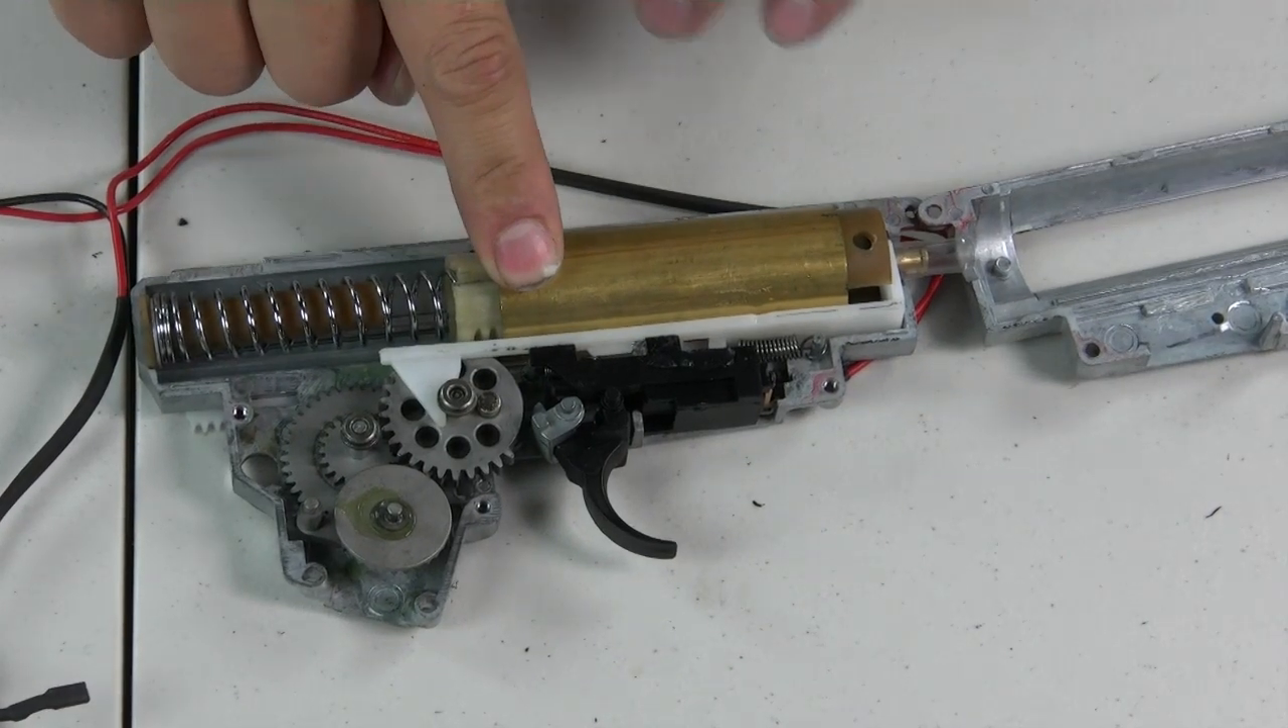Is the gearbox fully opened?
Yes.